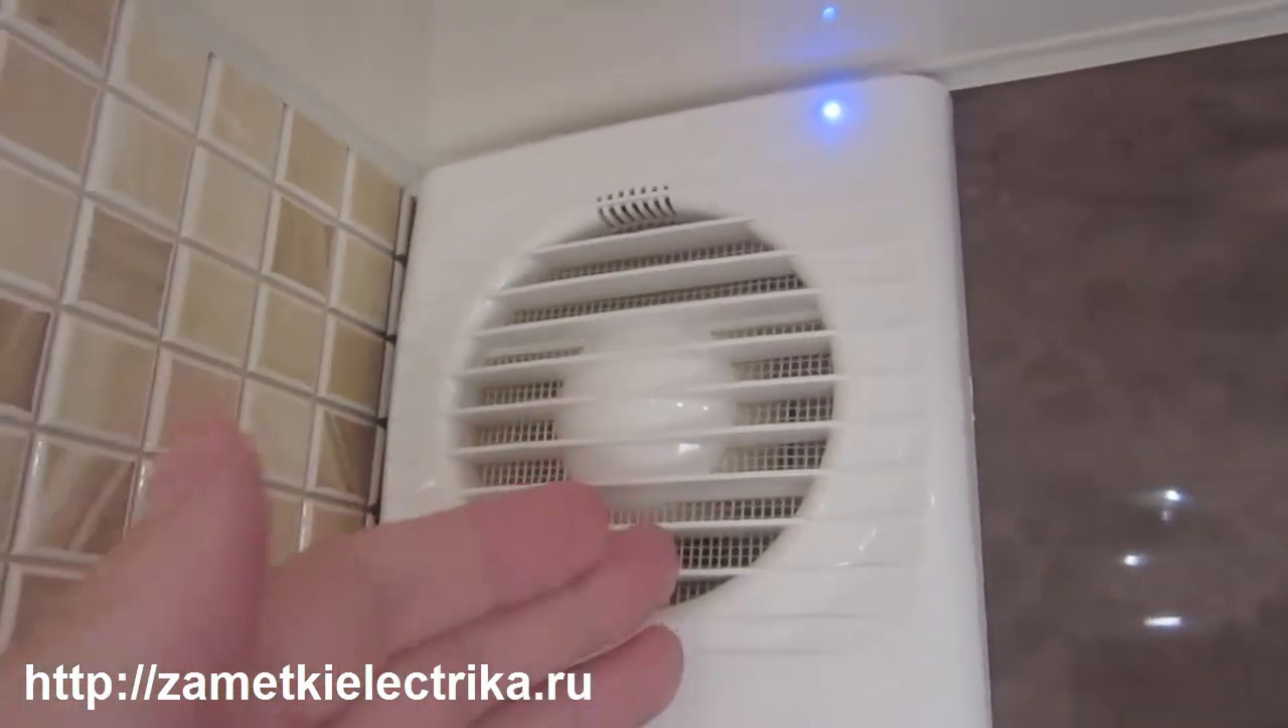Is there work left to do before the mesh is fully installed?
No.